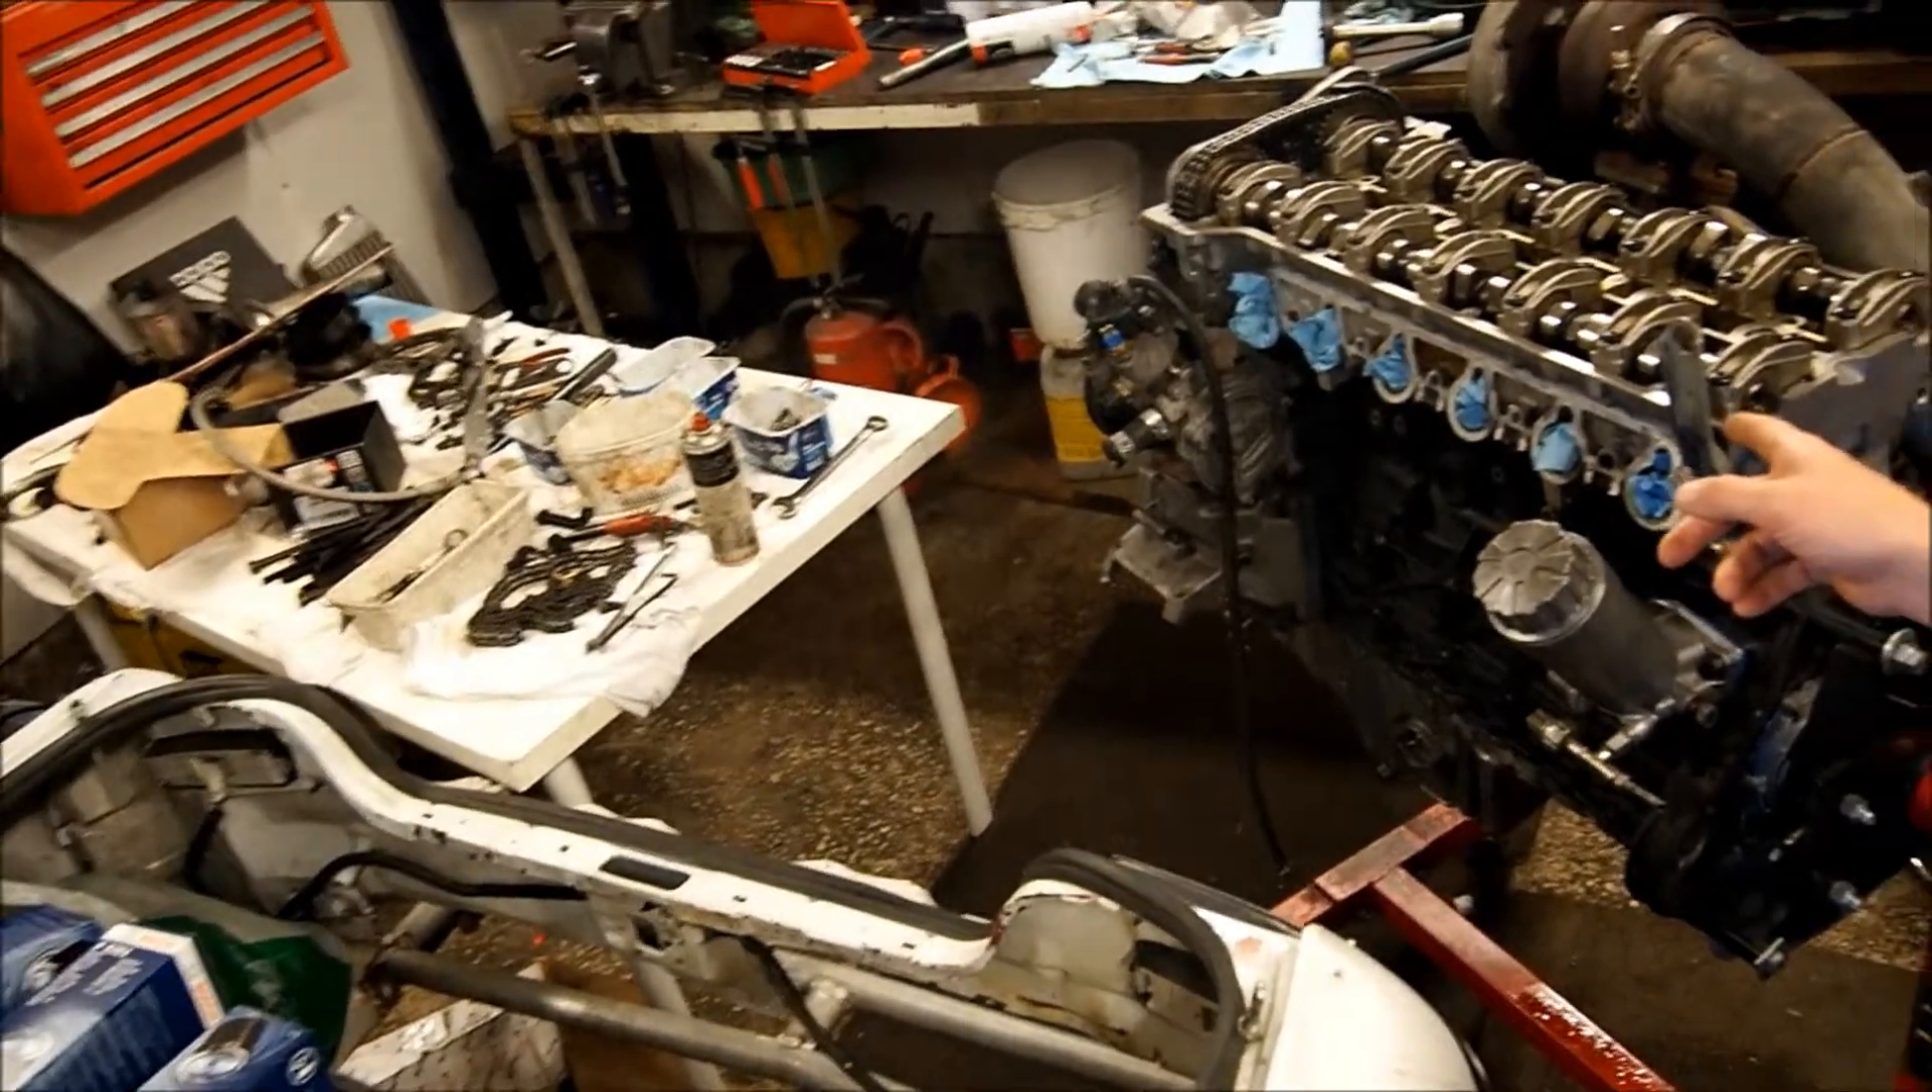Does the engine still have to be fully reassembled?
Yes.